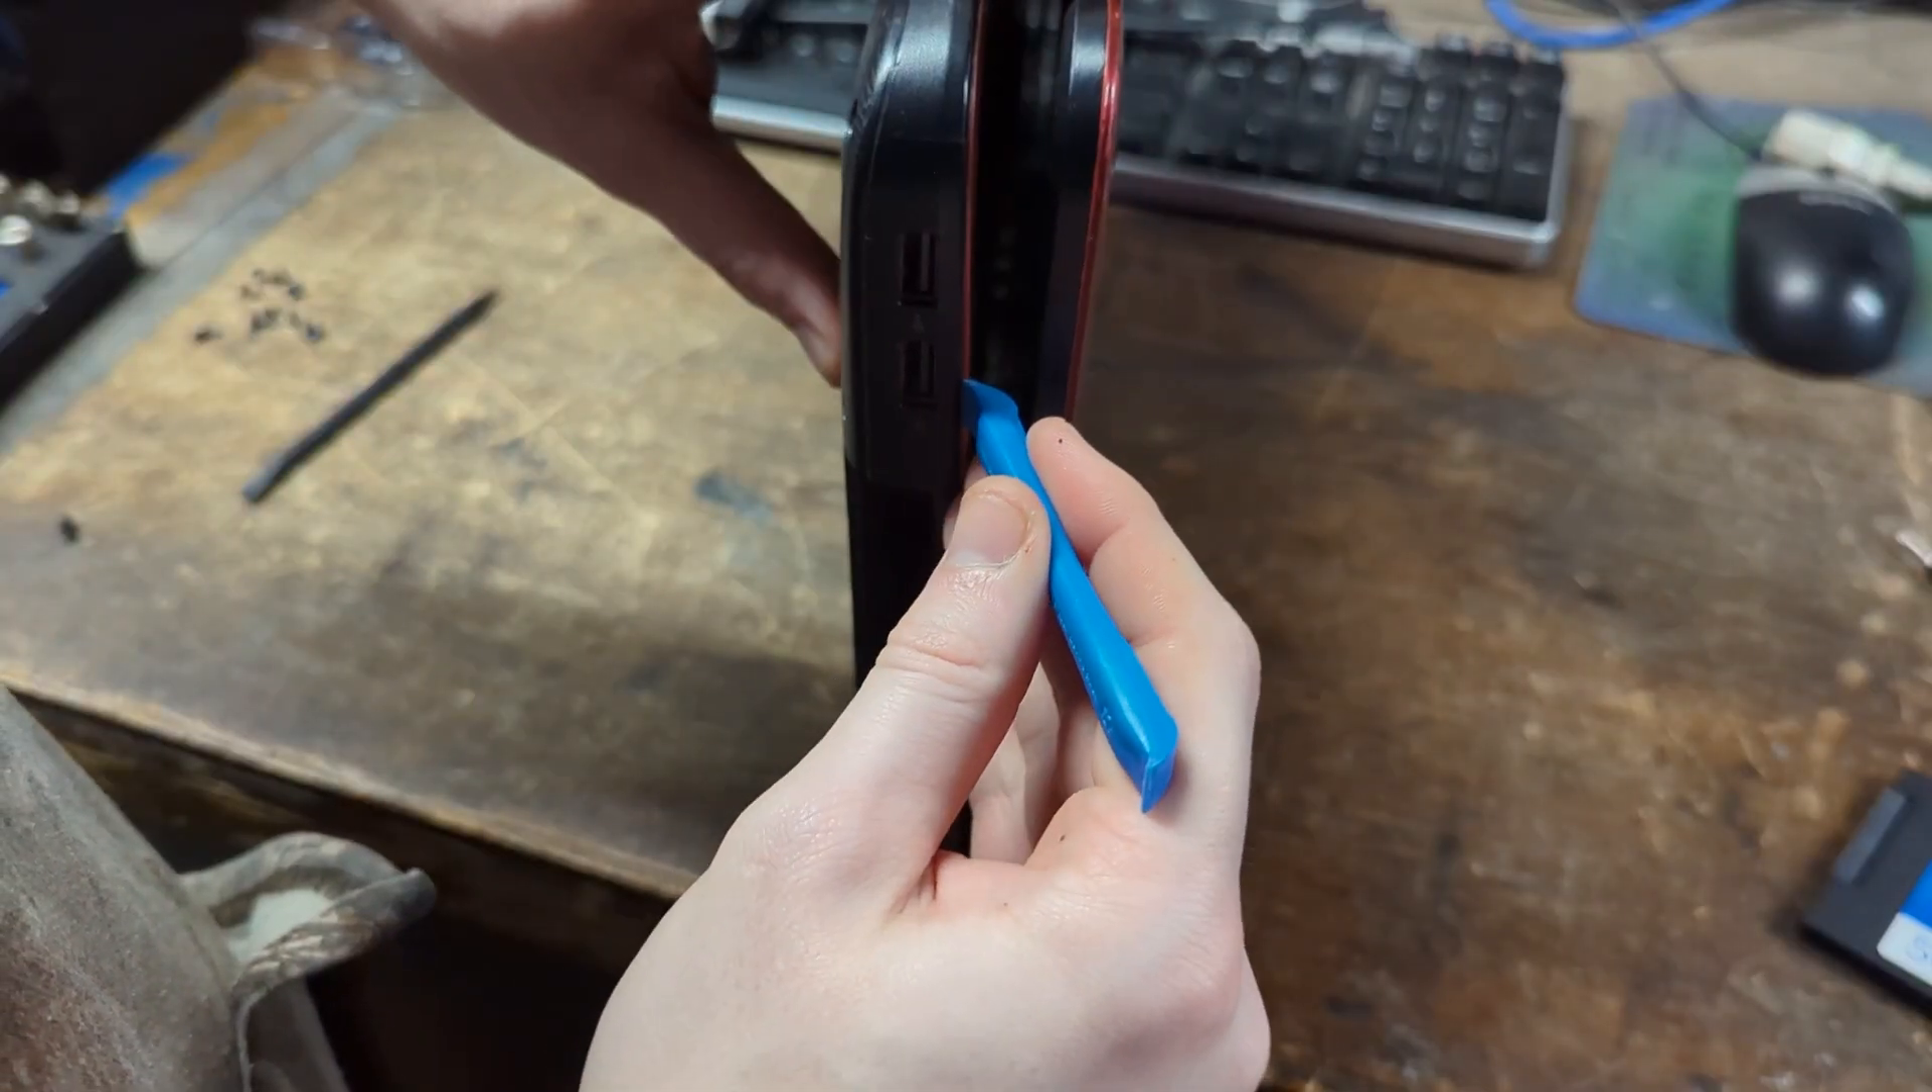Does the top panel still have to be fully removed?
Yes.